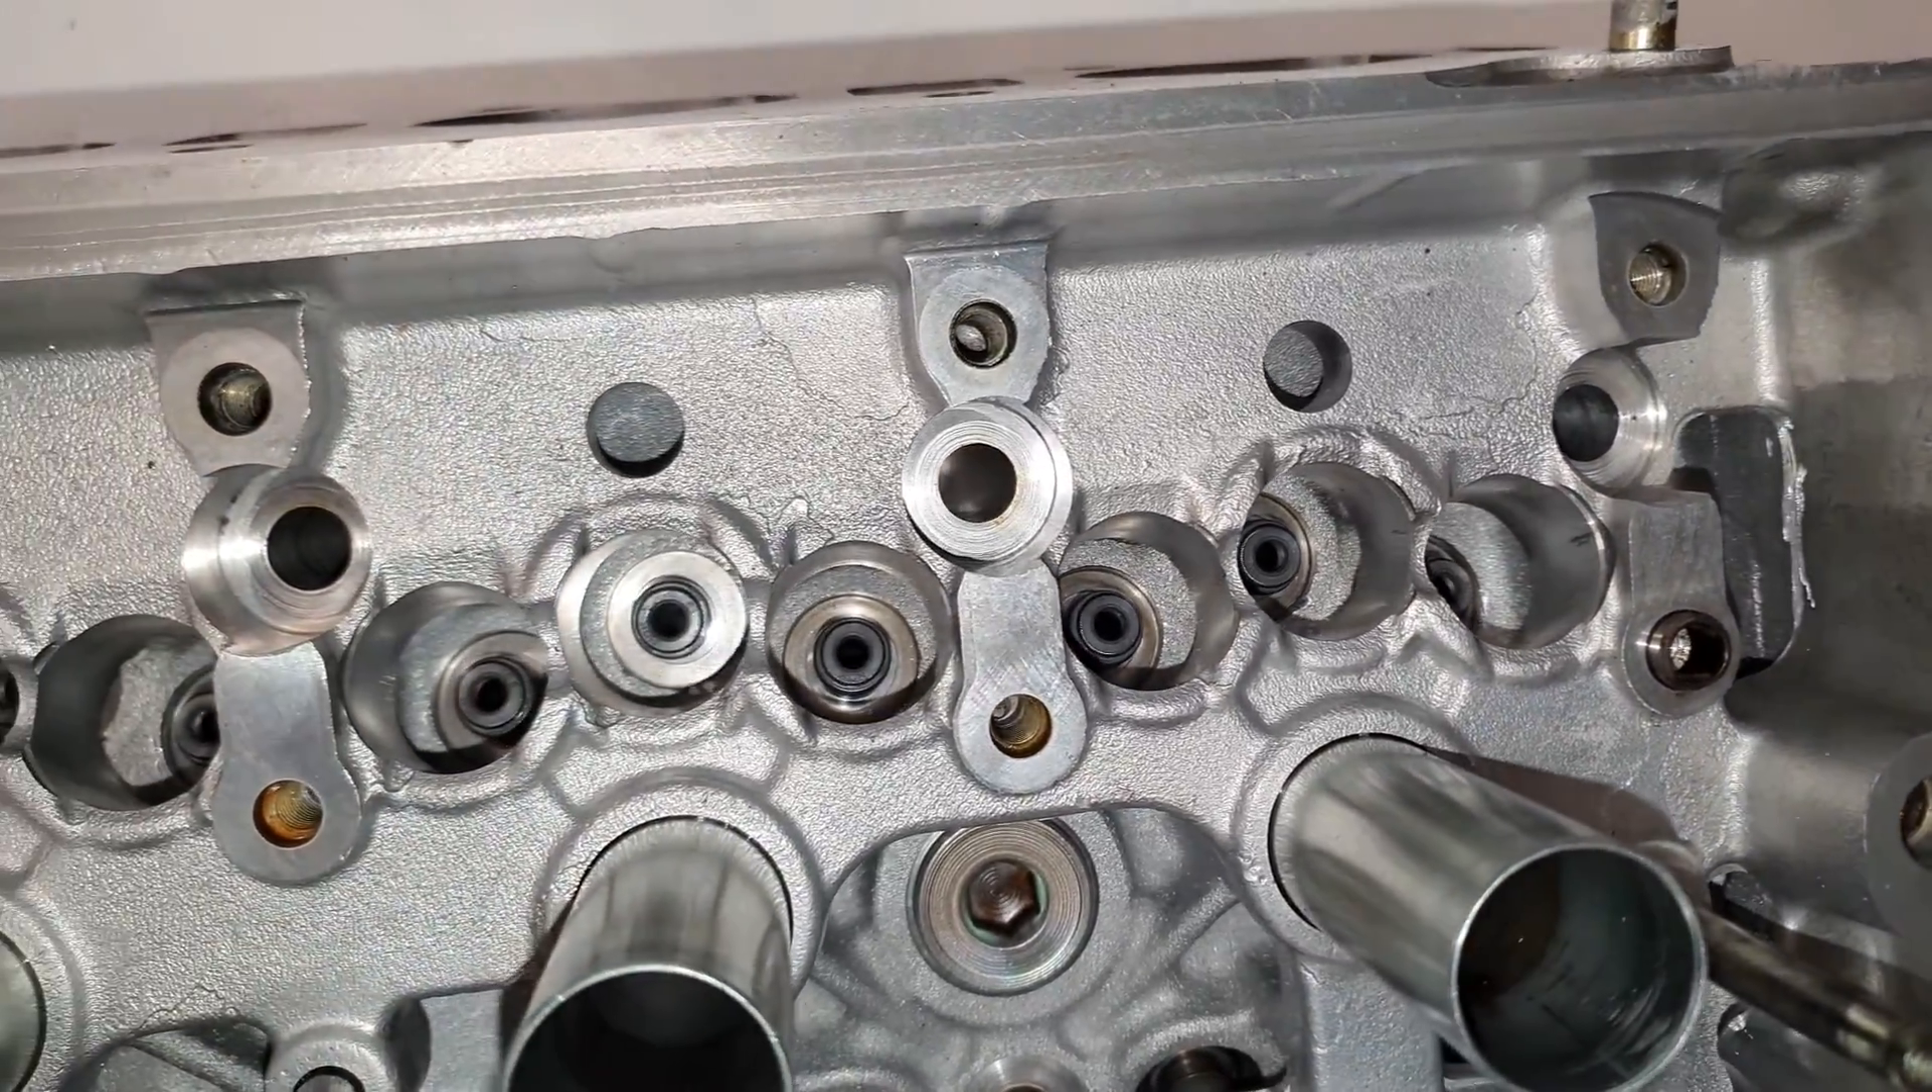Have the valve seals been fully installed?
Yes.